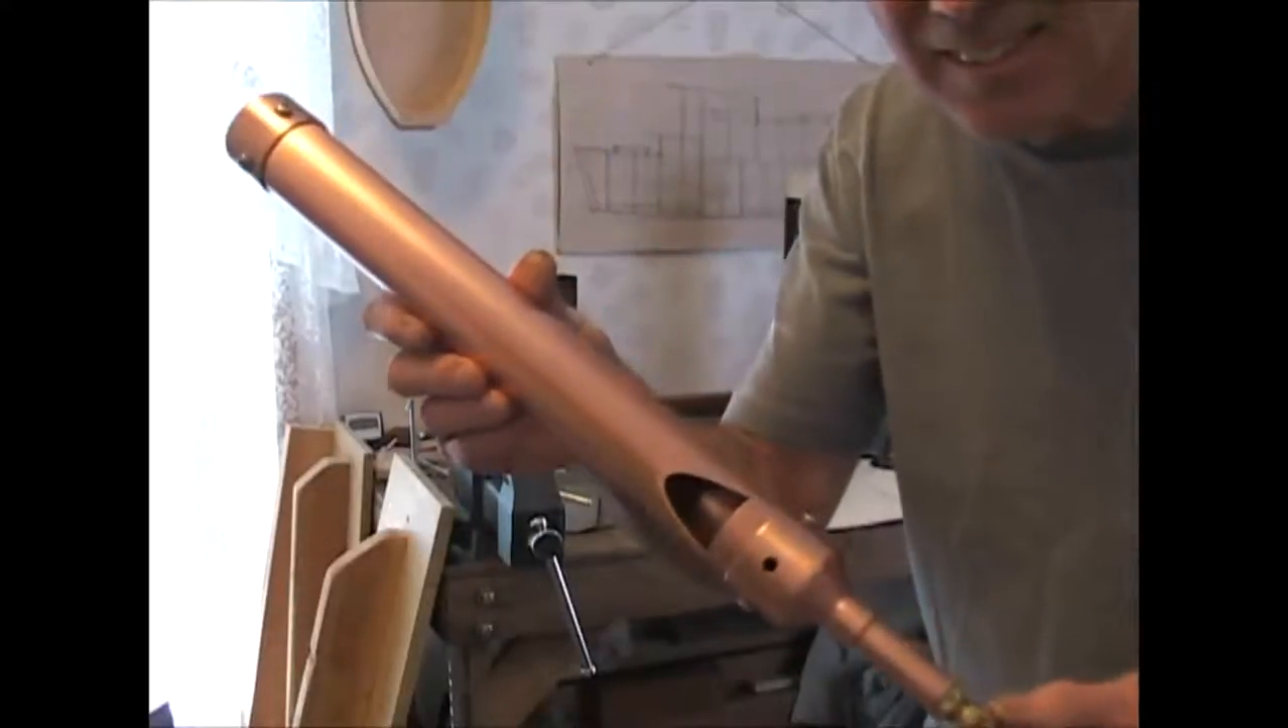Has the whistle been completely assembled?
Yes.